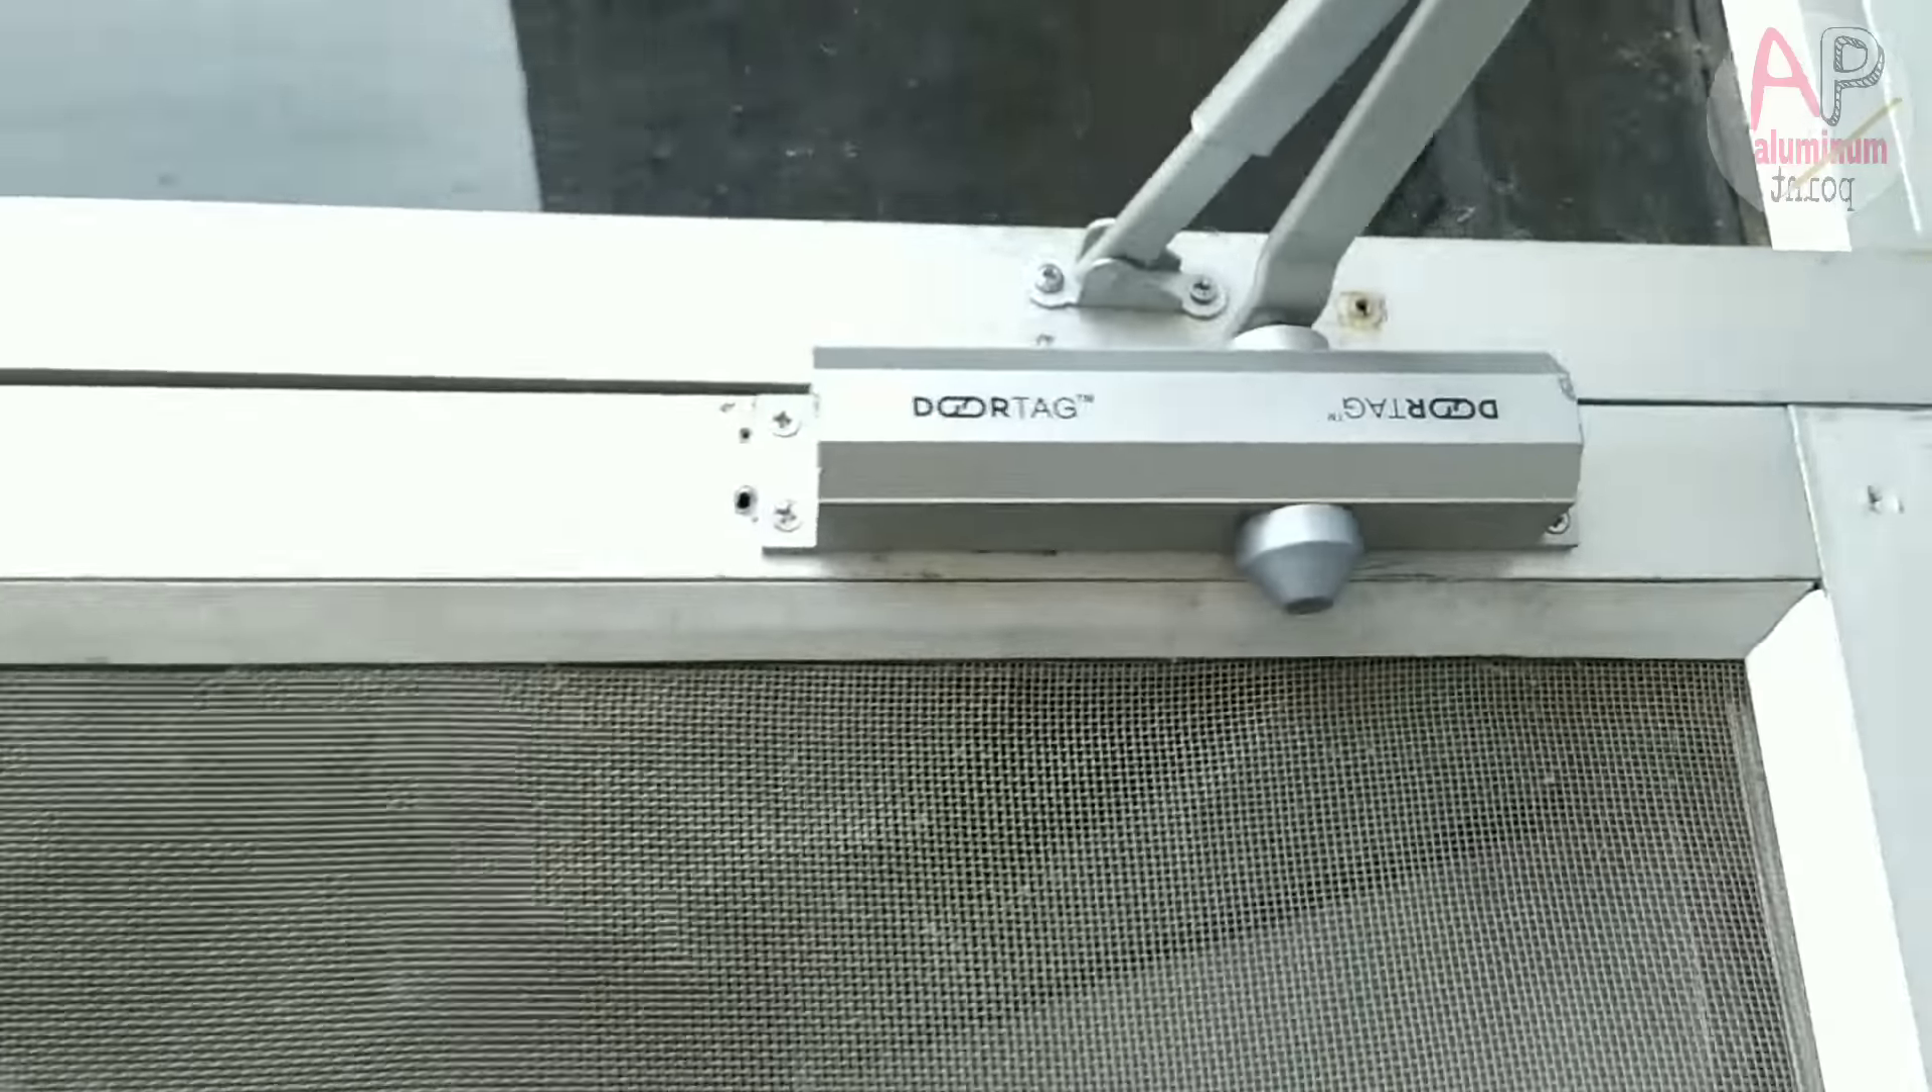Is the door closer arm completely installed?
Yes.